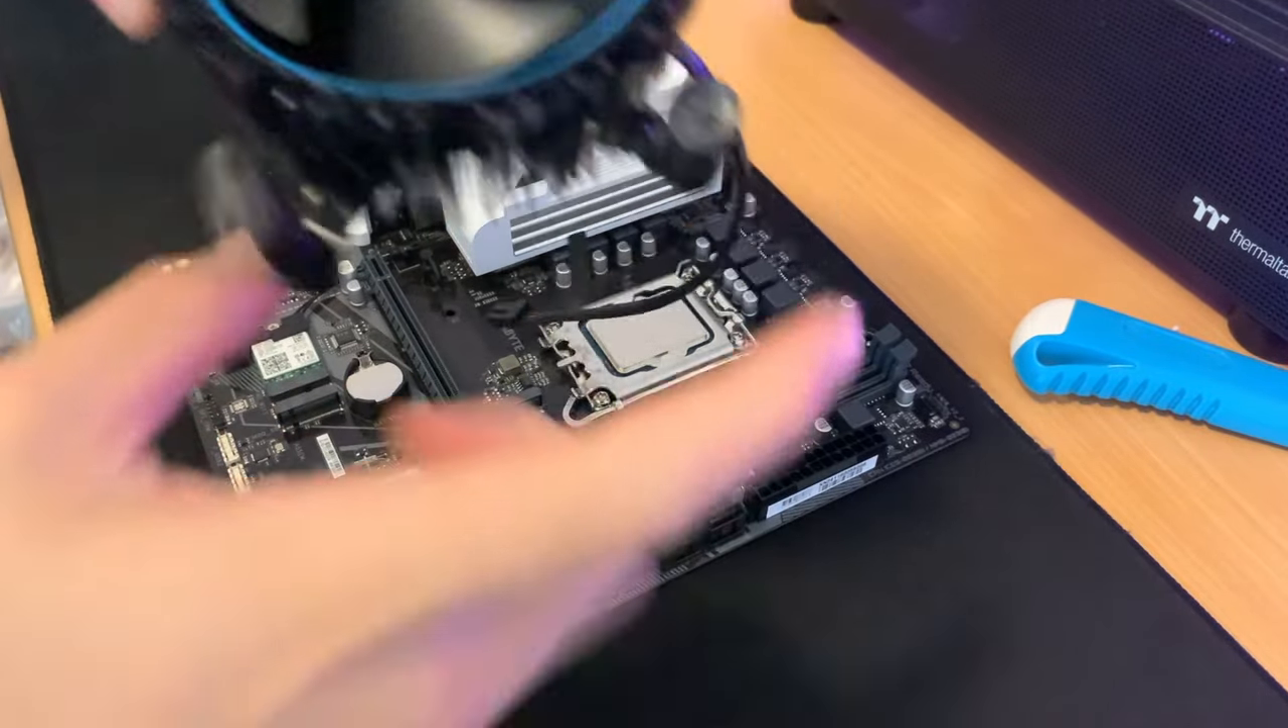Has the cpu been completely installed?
Yes.